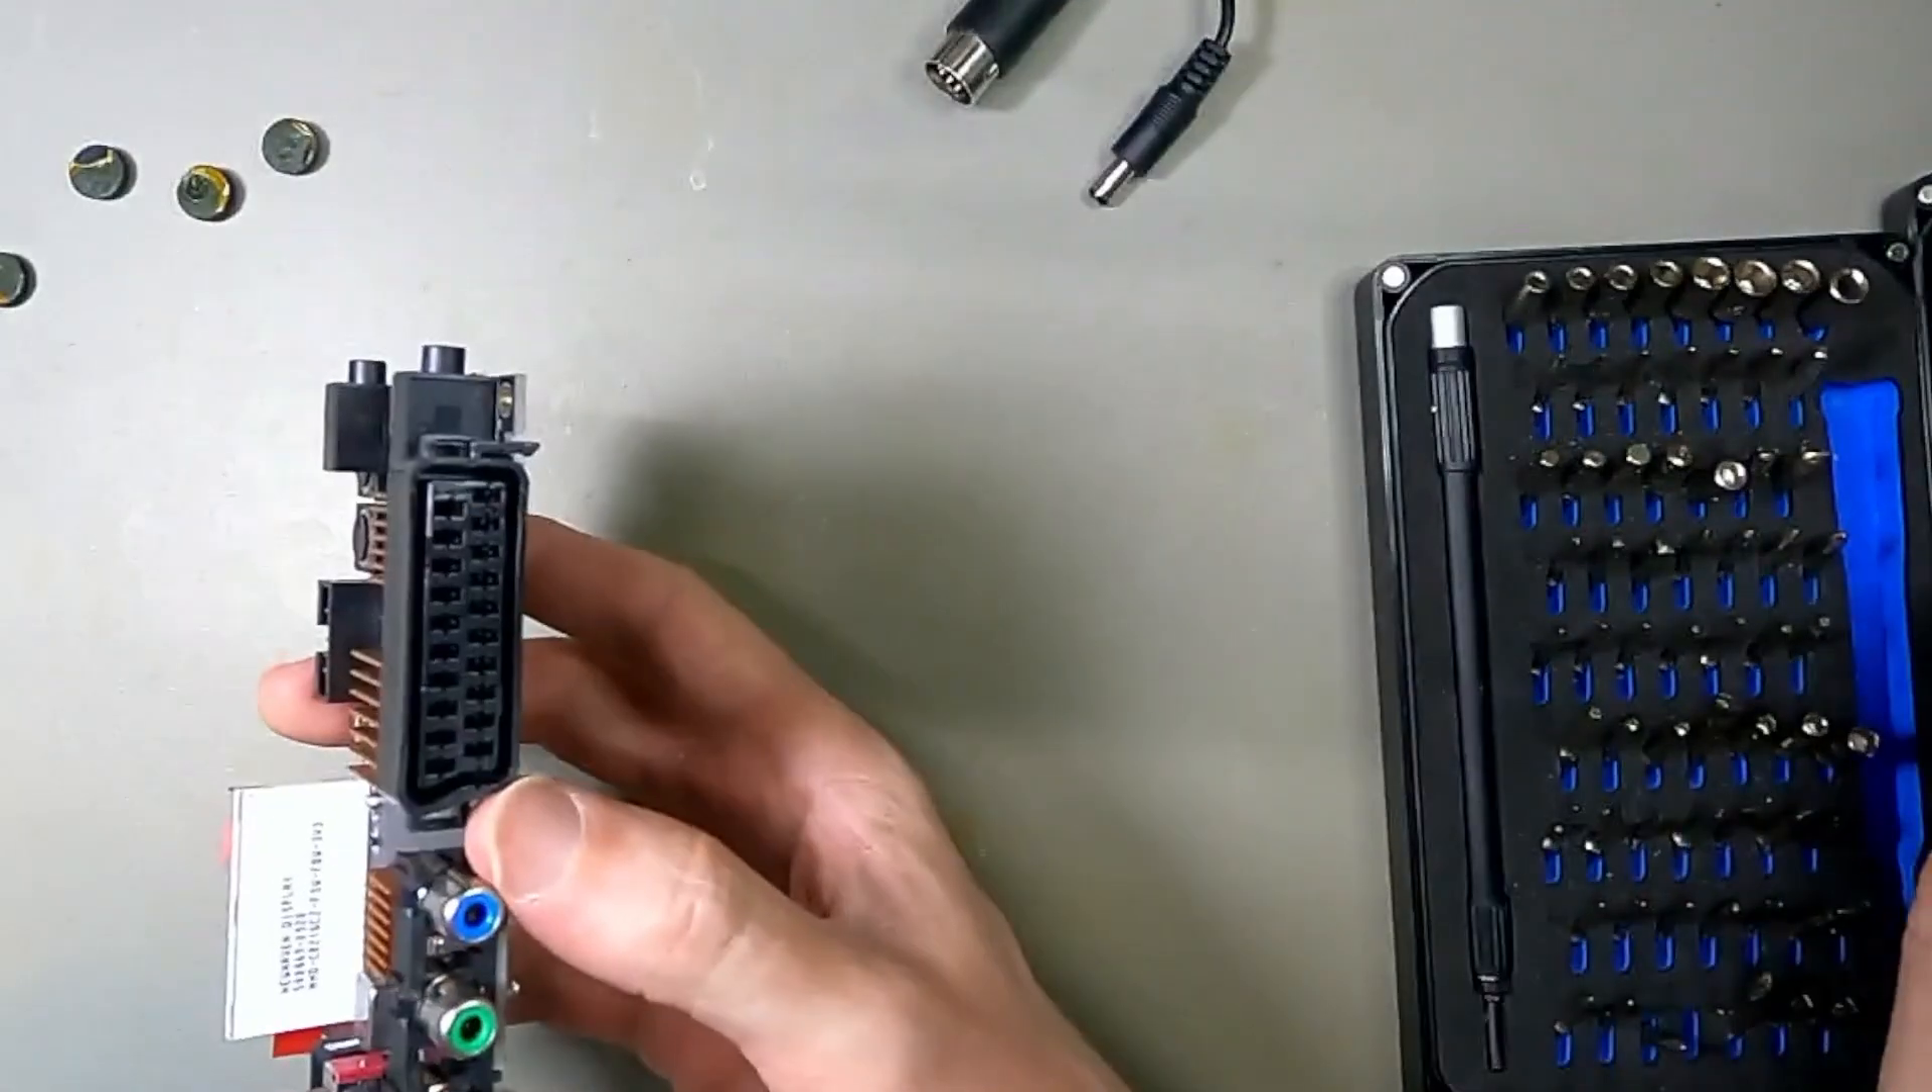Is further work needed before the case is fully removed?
No.